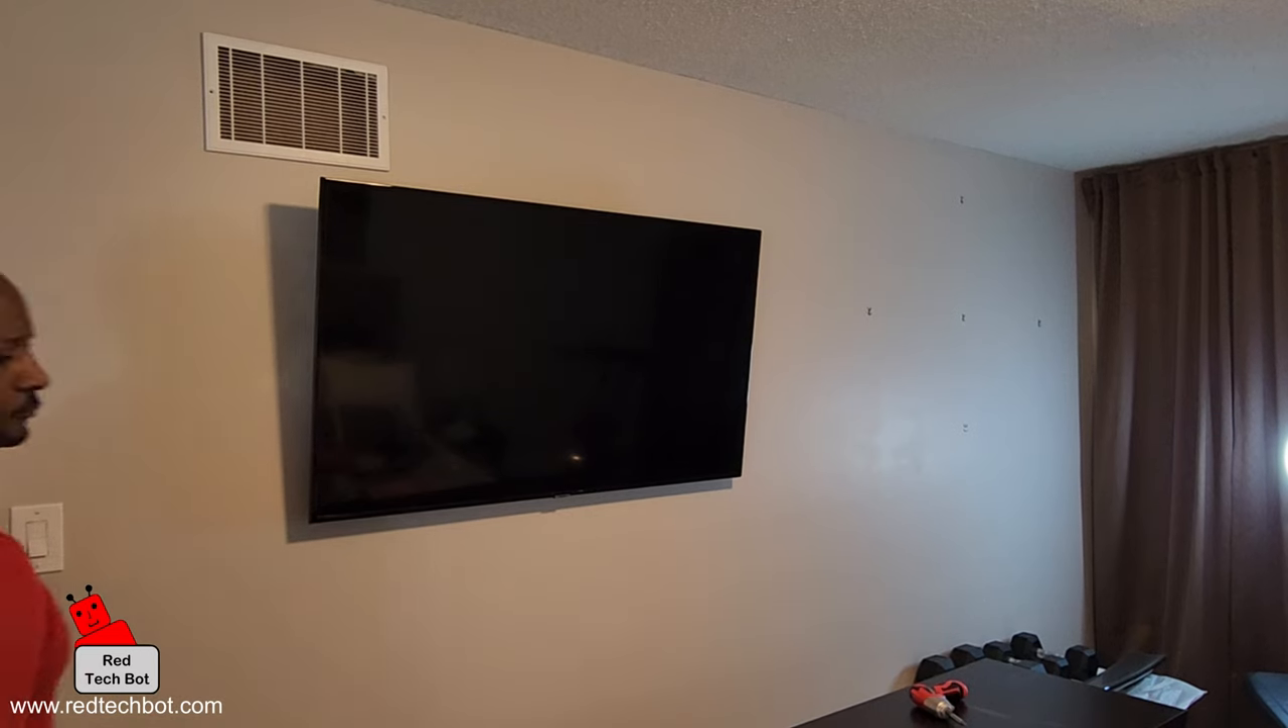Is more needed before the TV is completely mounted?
No.